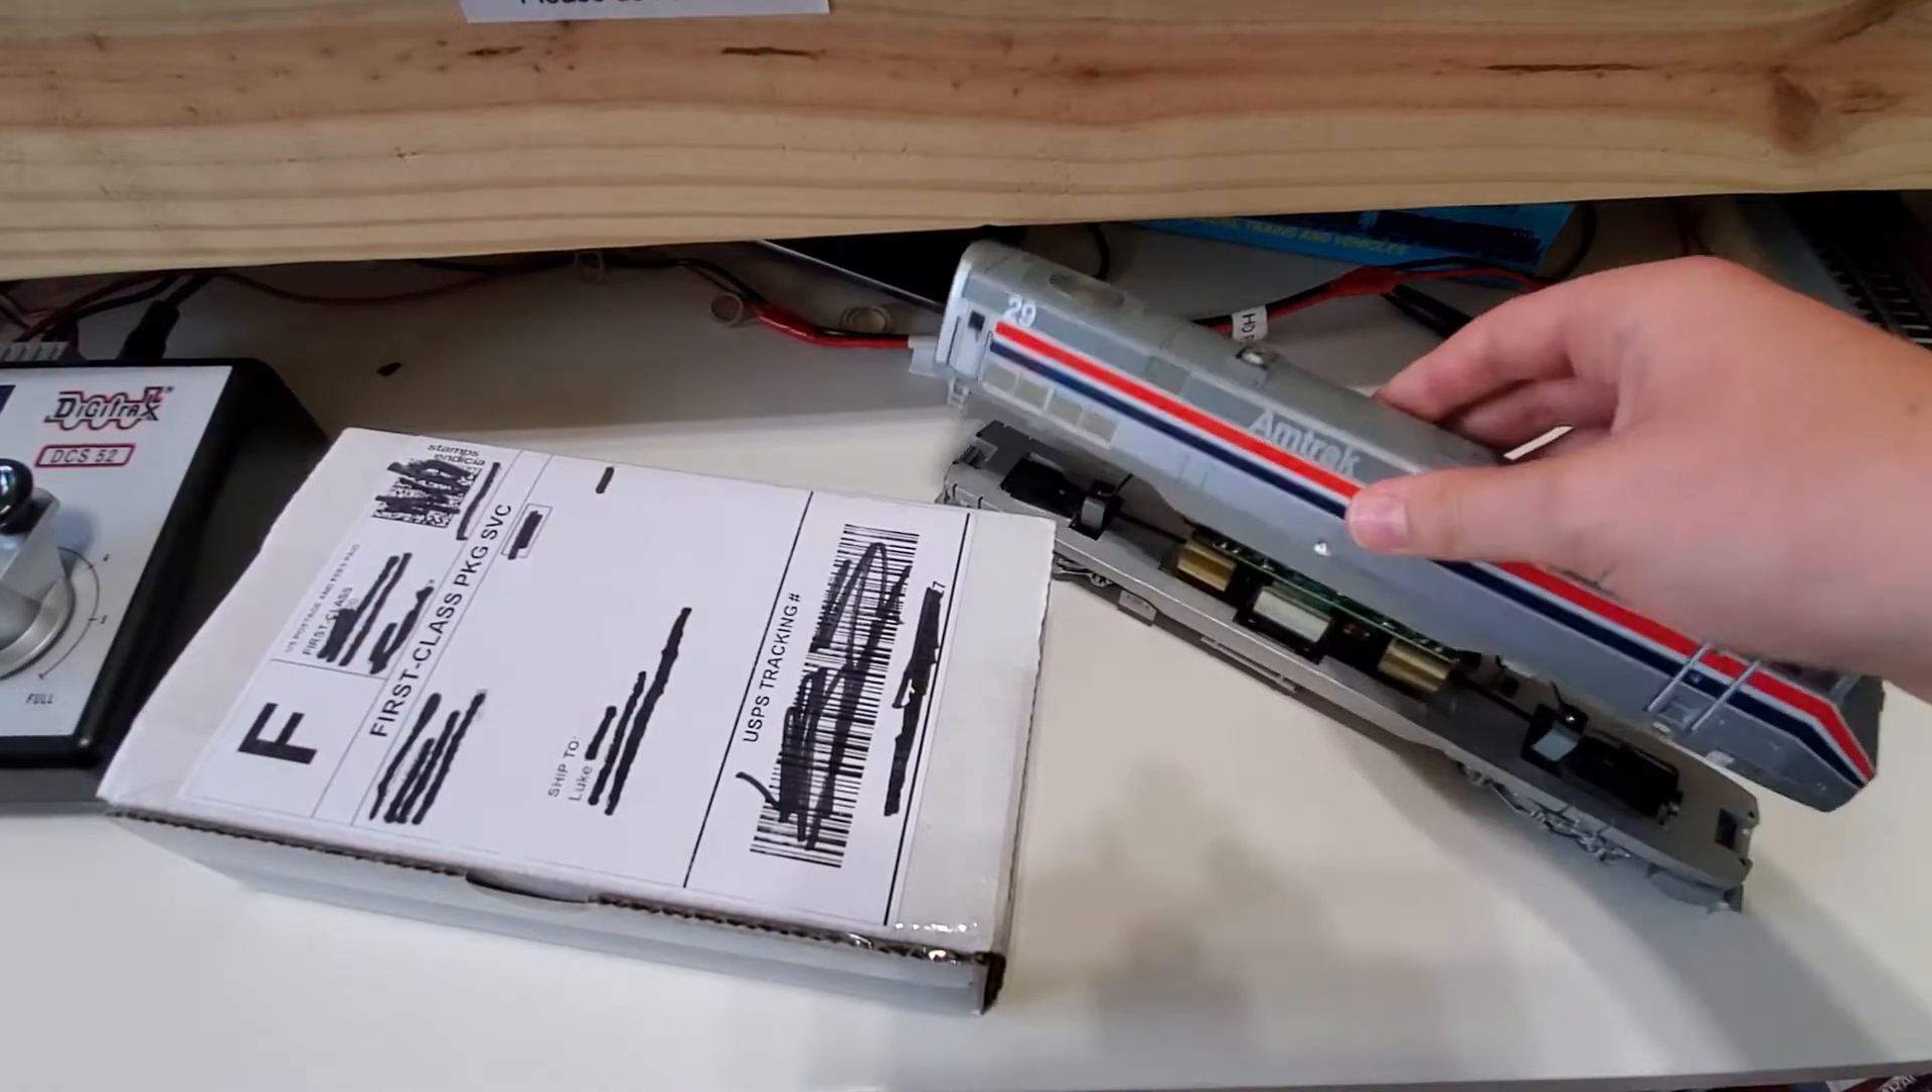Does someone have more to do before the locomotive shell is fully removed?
No.